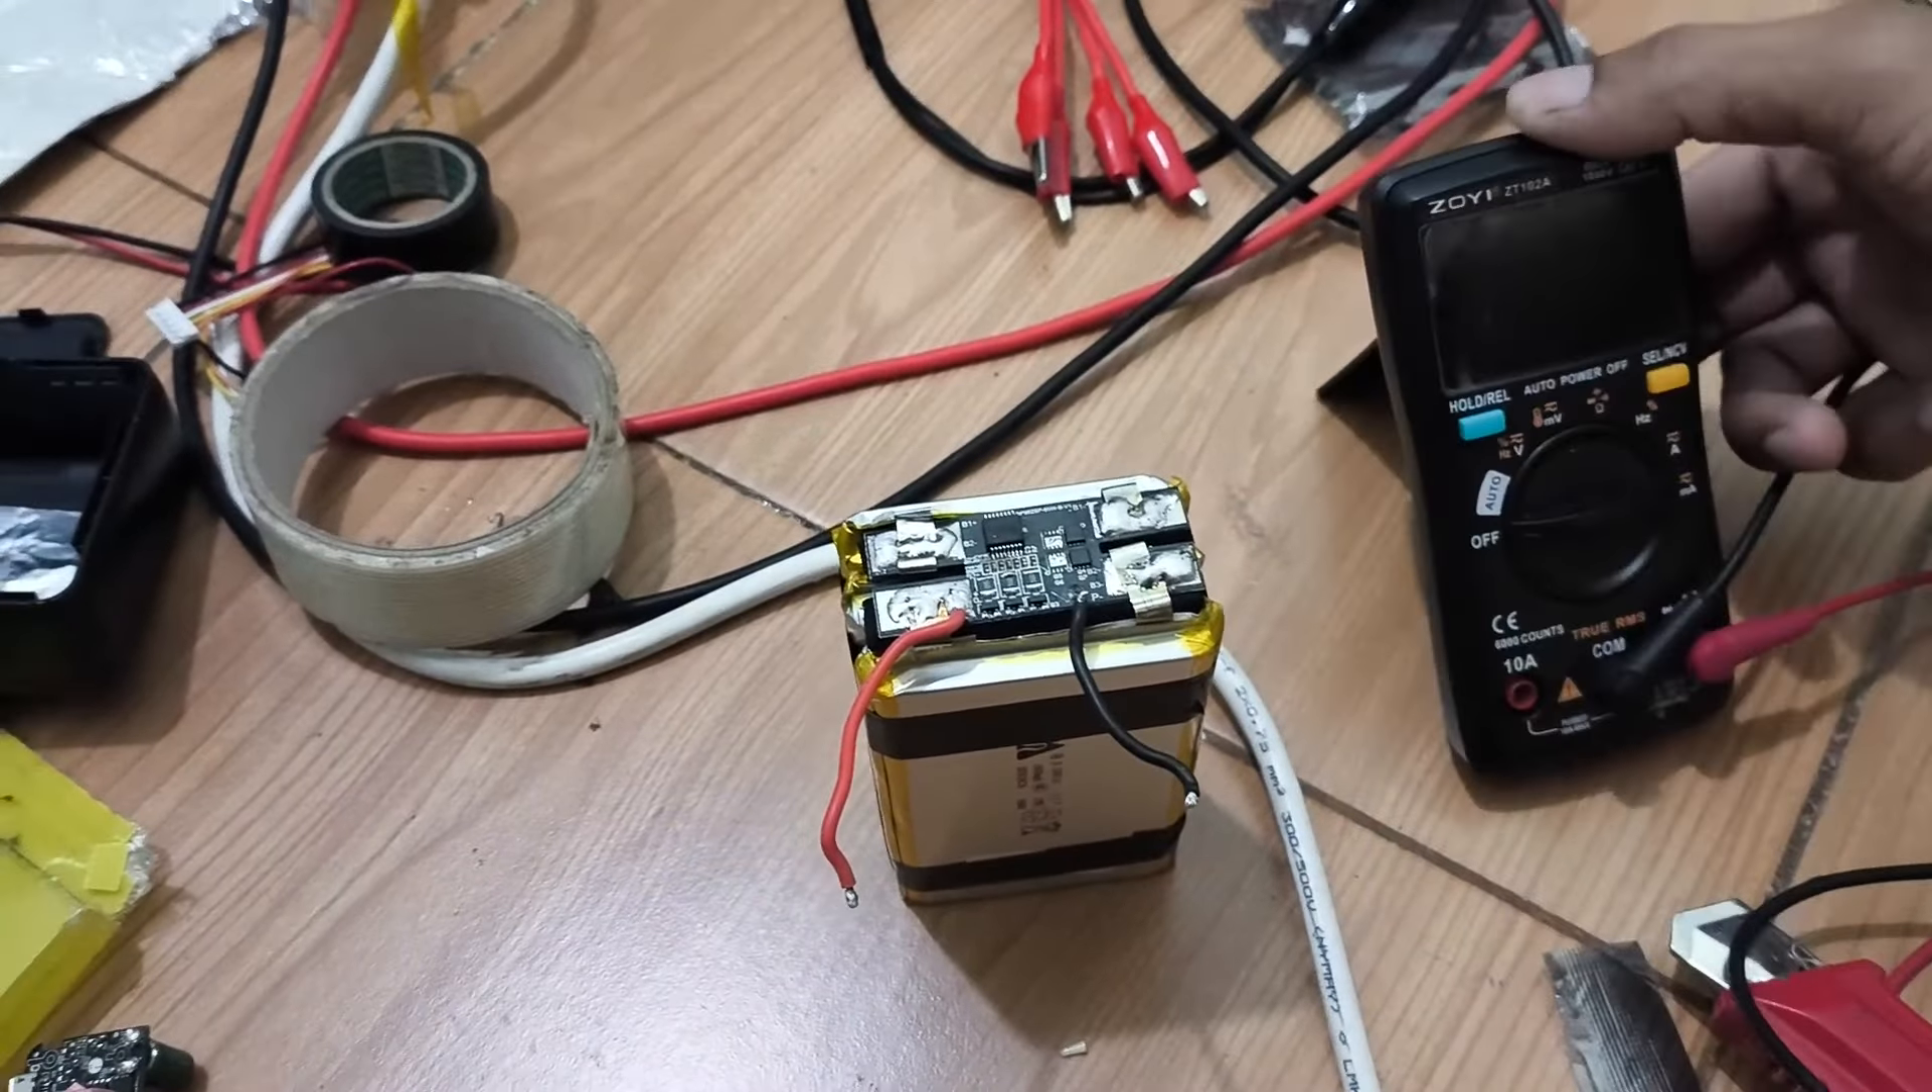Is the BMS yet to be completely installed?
No.